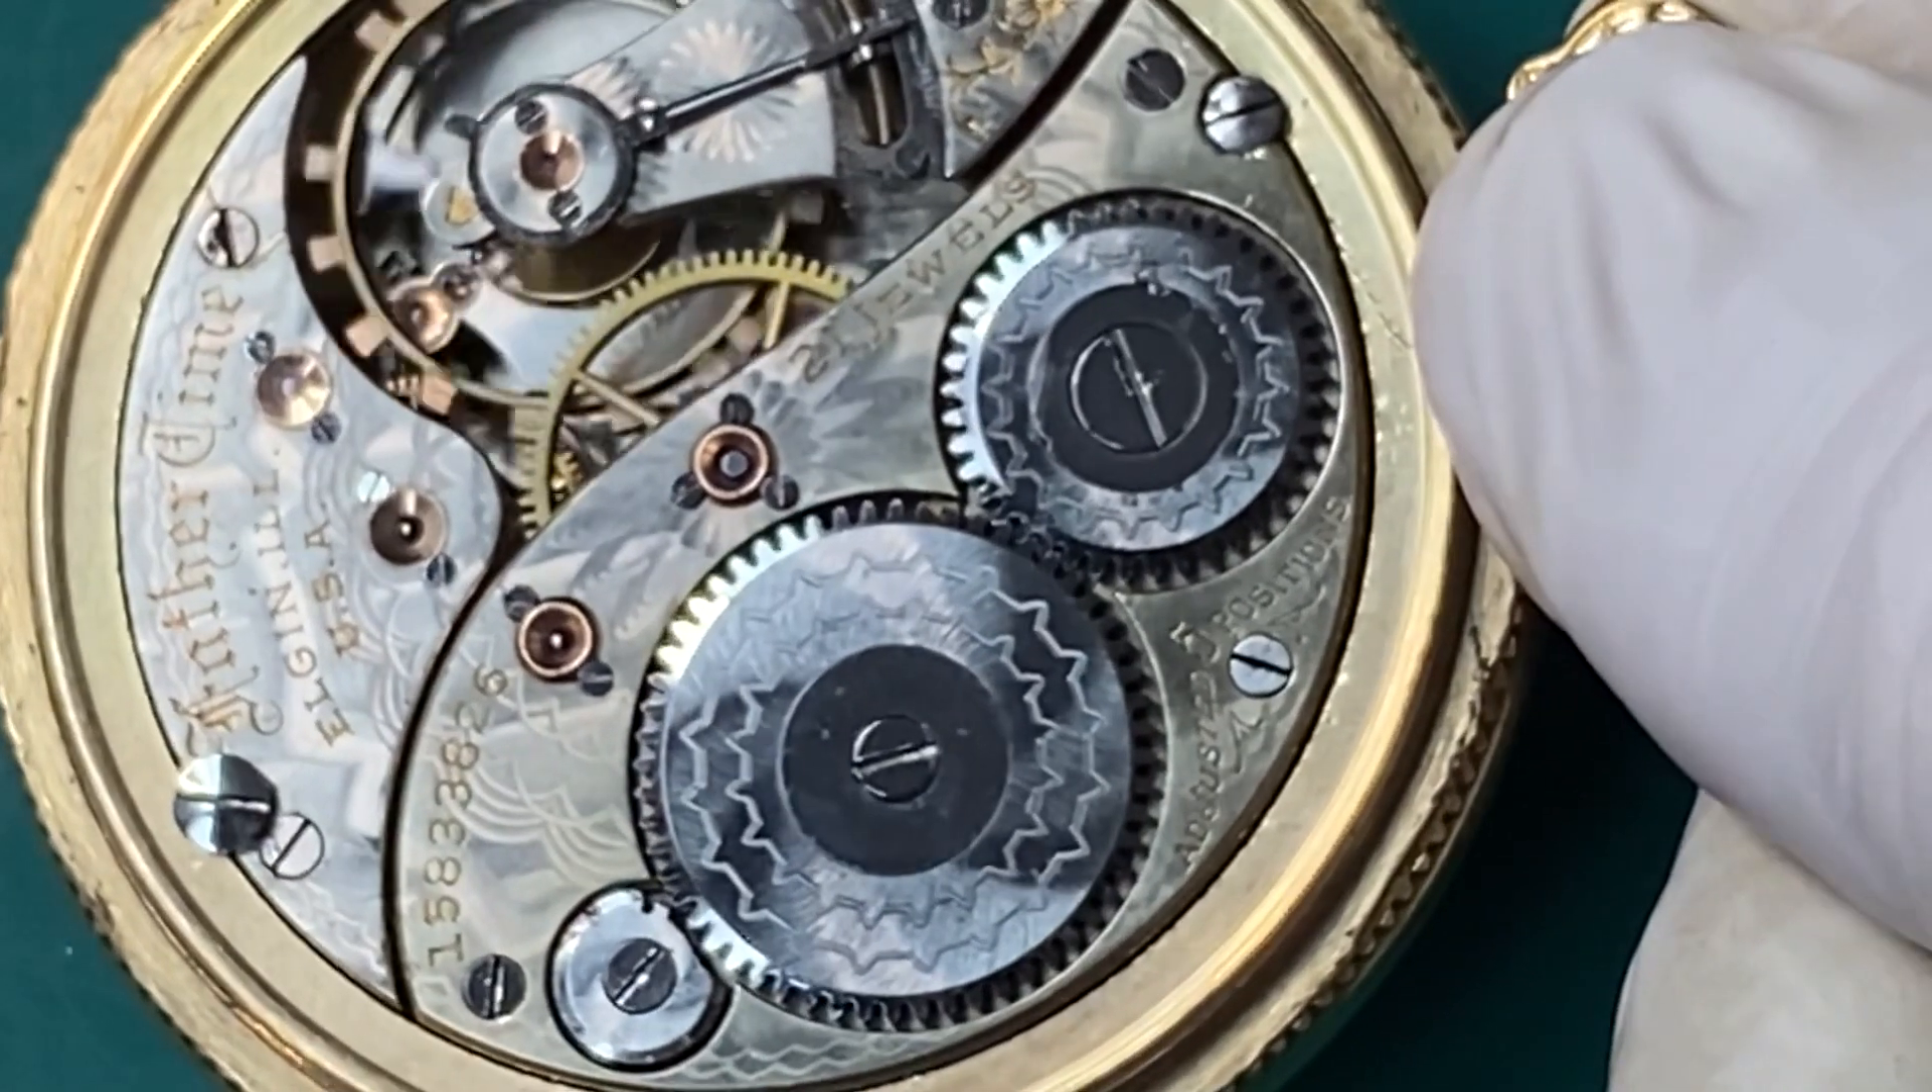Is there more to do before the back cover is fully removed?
No.